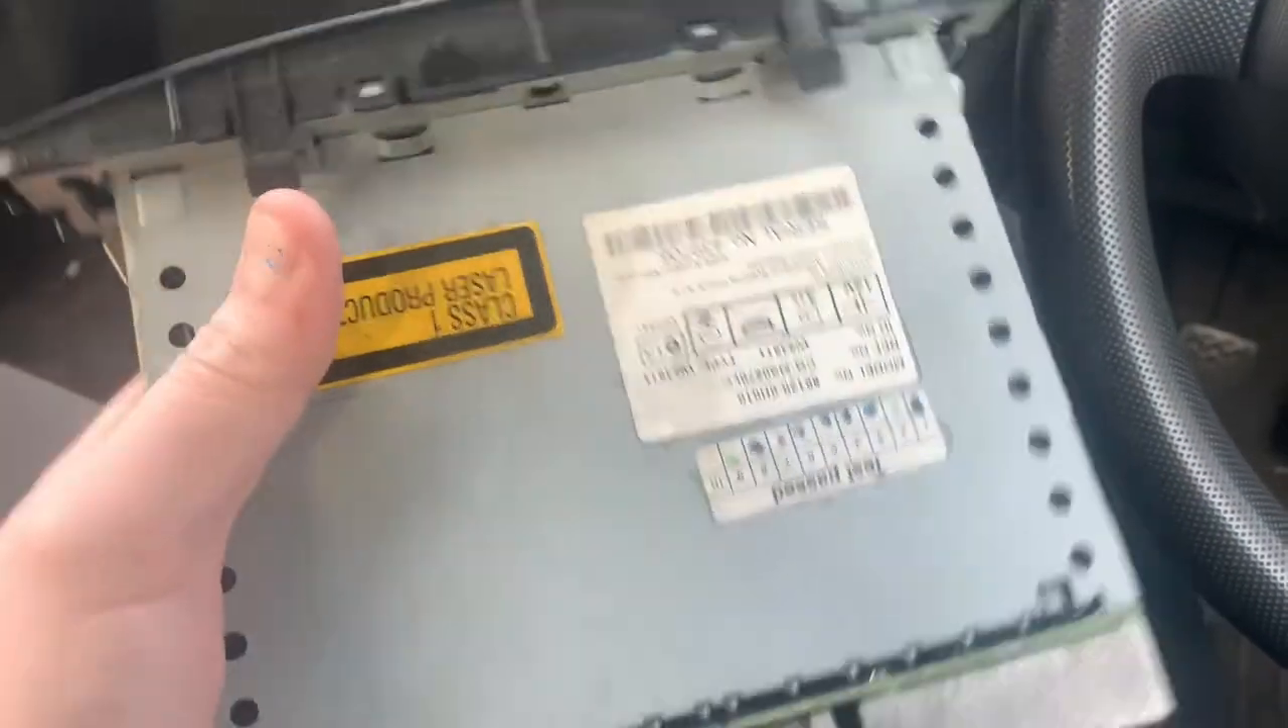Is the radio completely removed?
Yes.